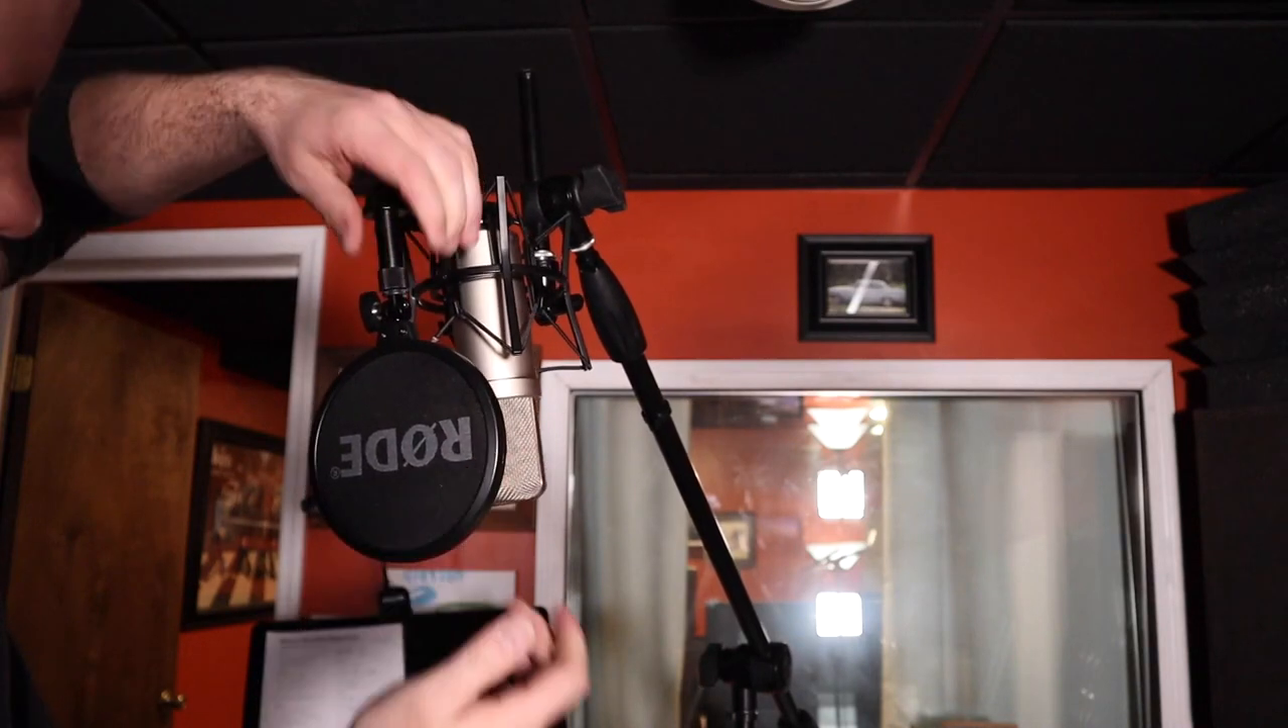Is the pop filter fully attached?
Yes.